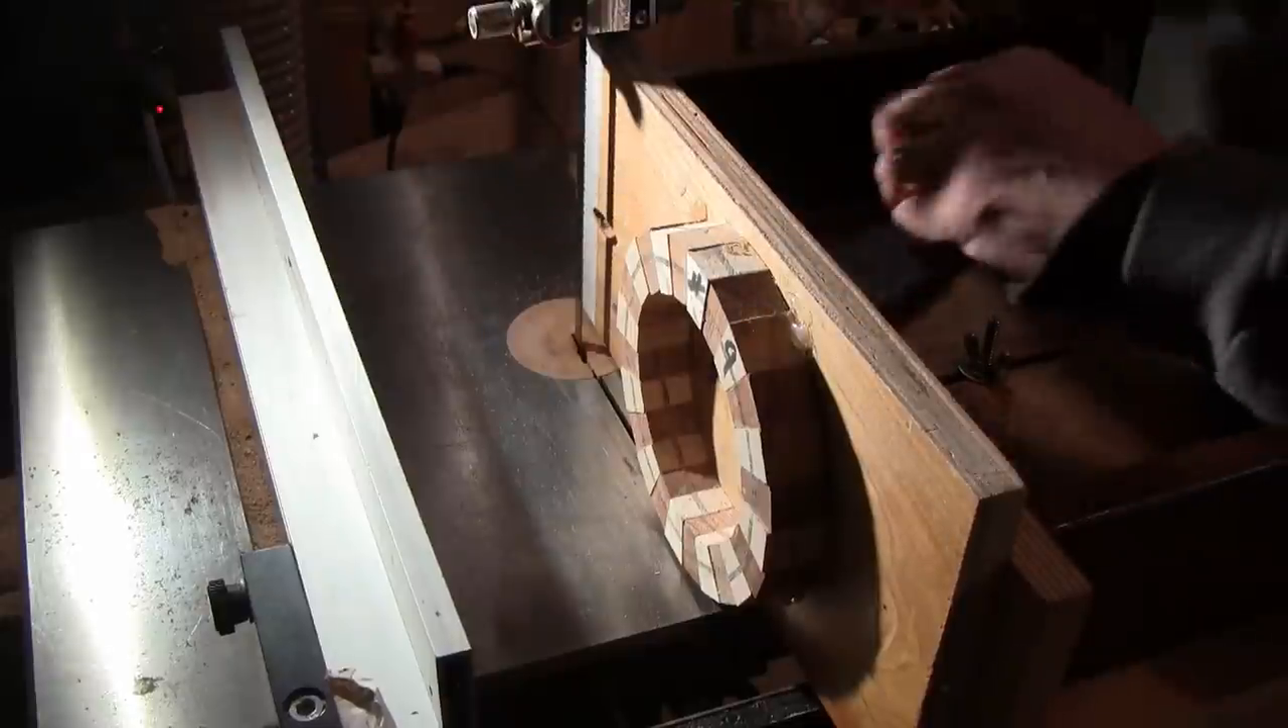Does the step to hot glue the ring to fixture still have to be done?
No.